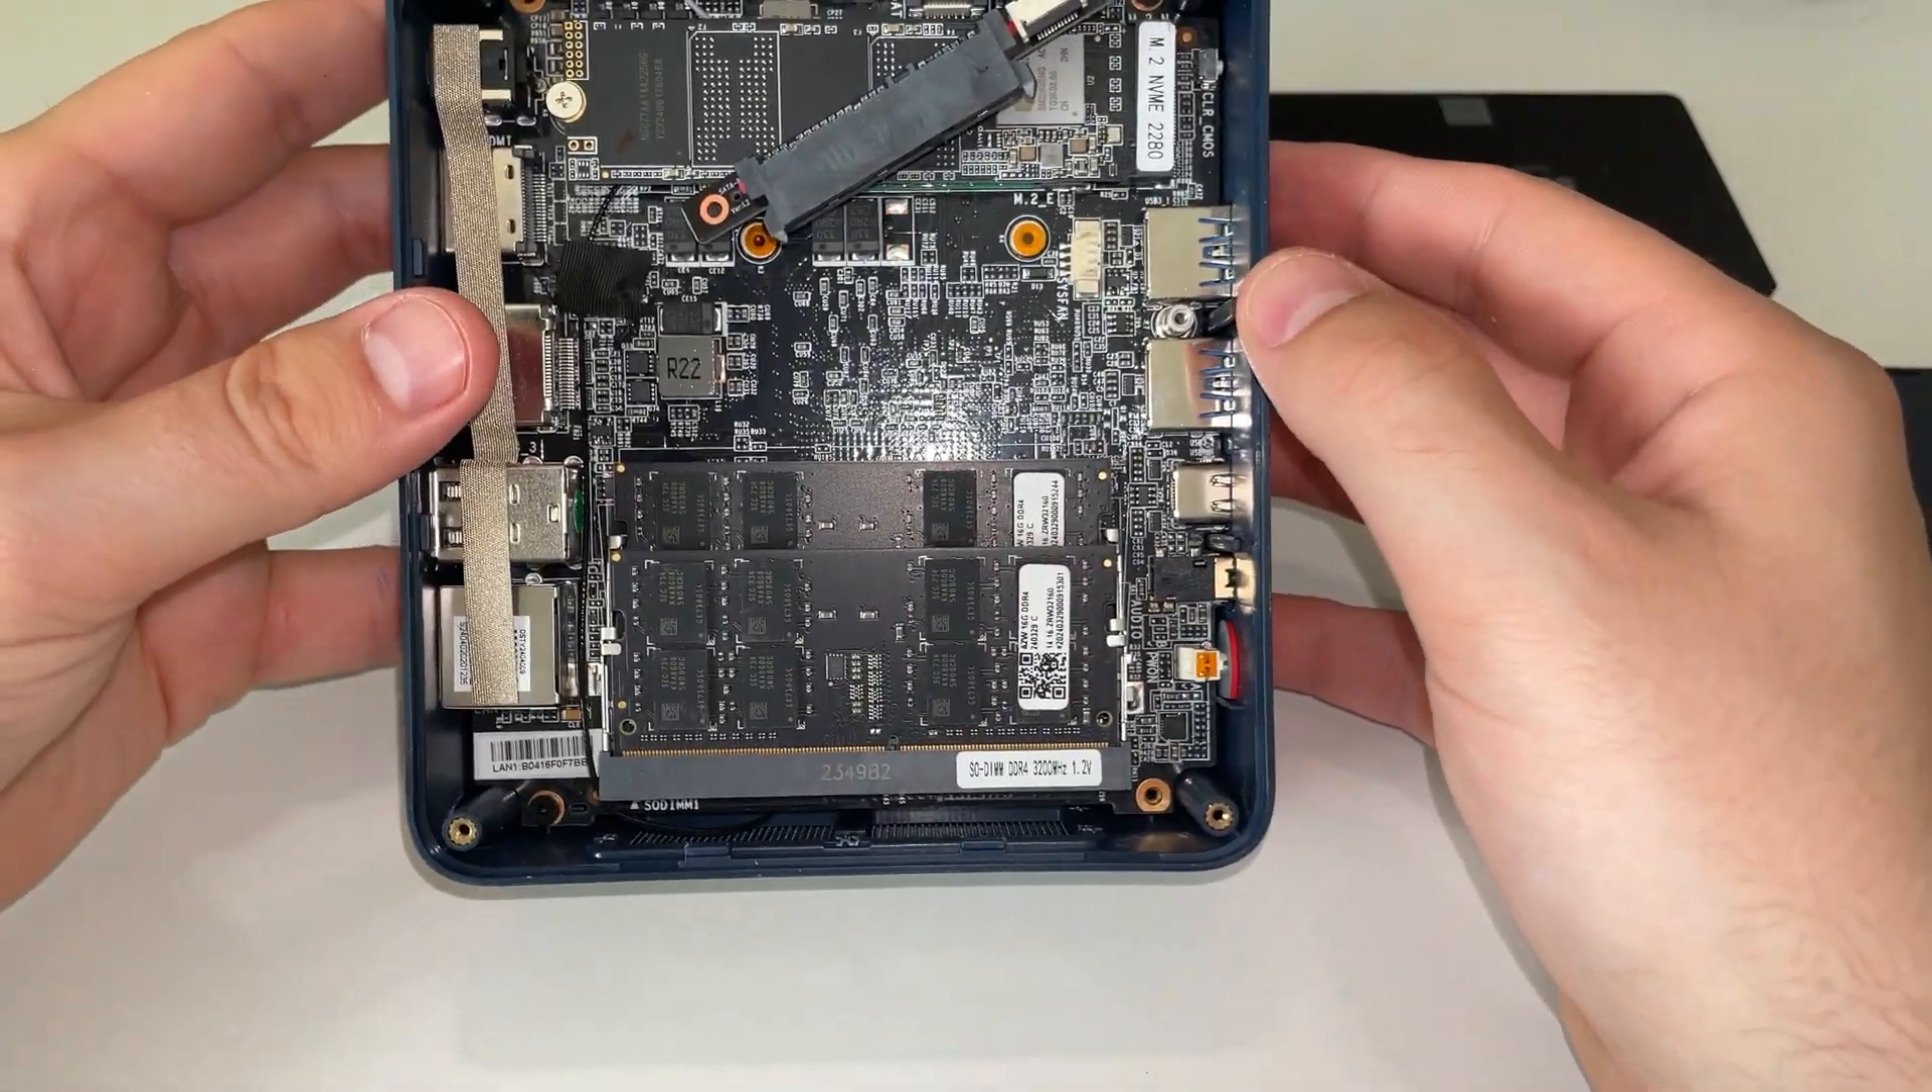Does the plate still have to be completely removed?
No.